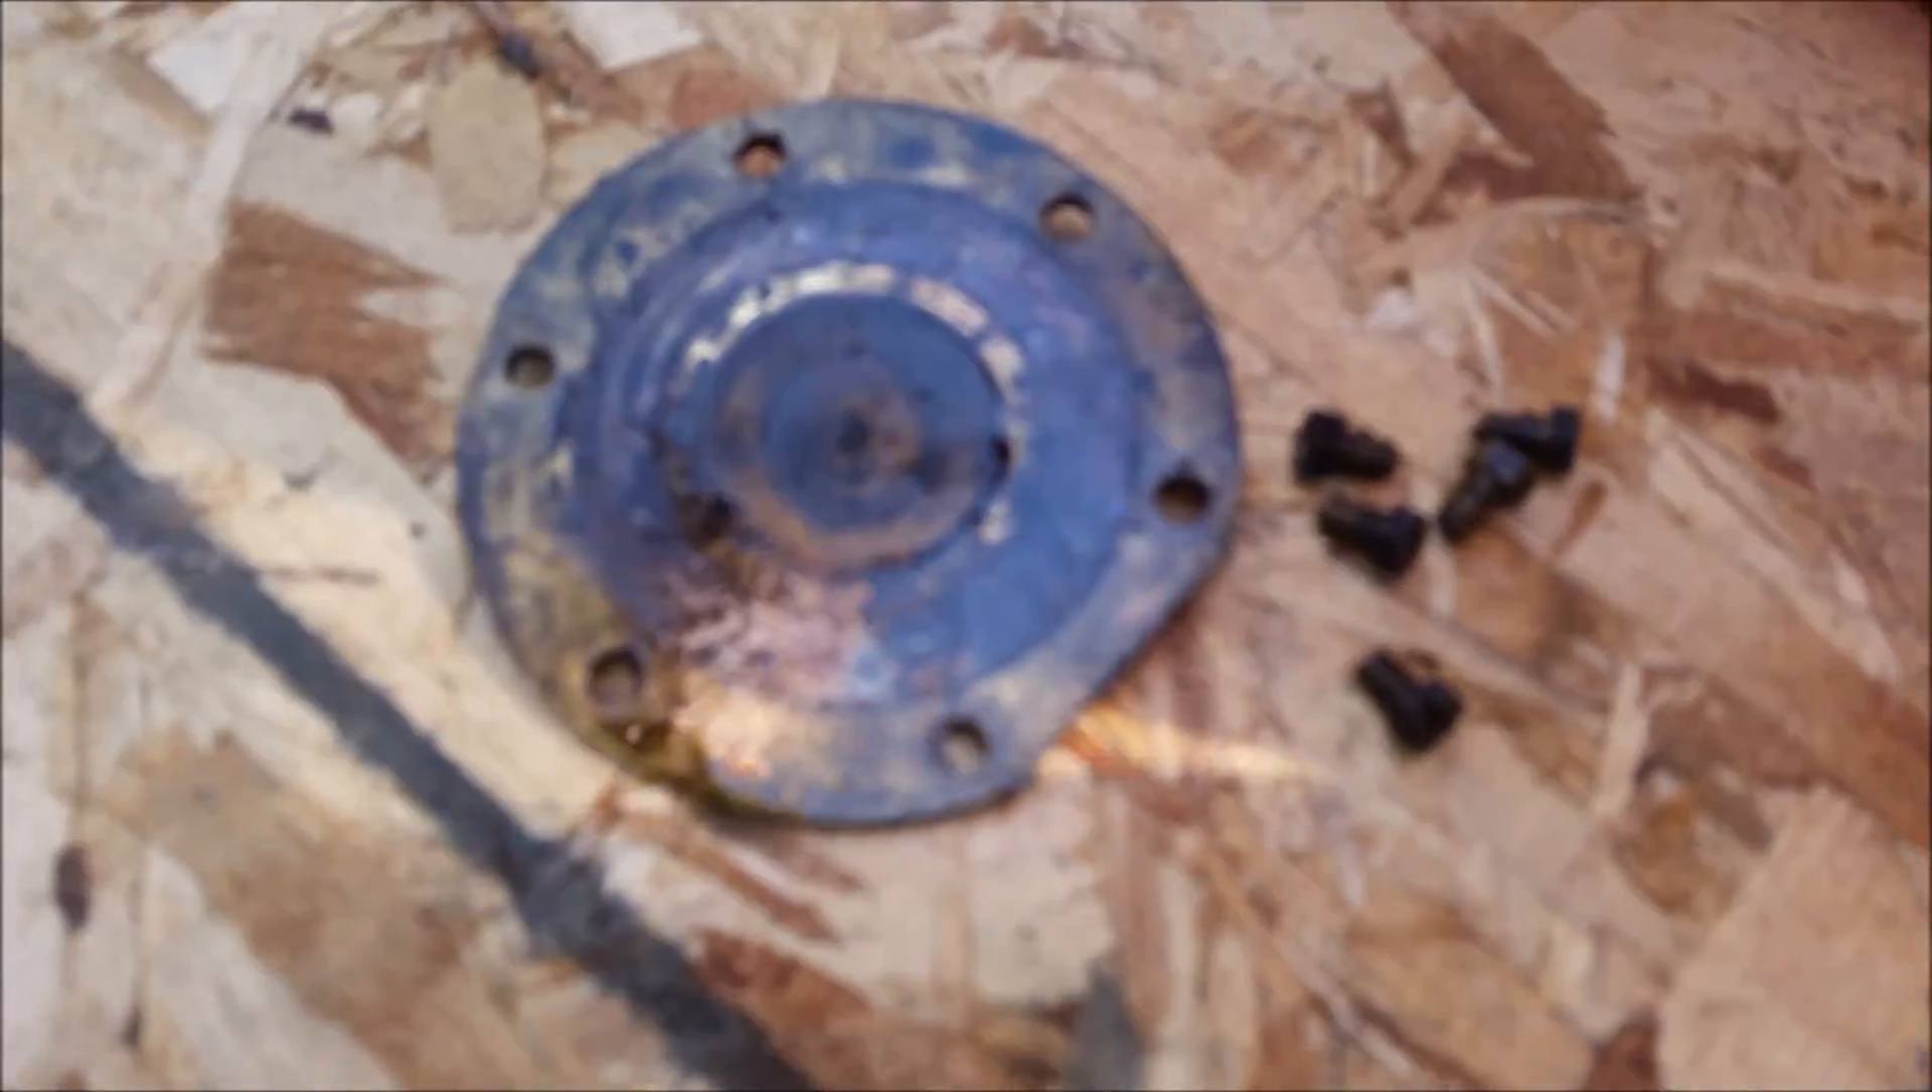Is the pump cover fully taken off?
Yes.